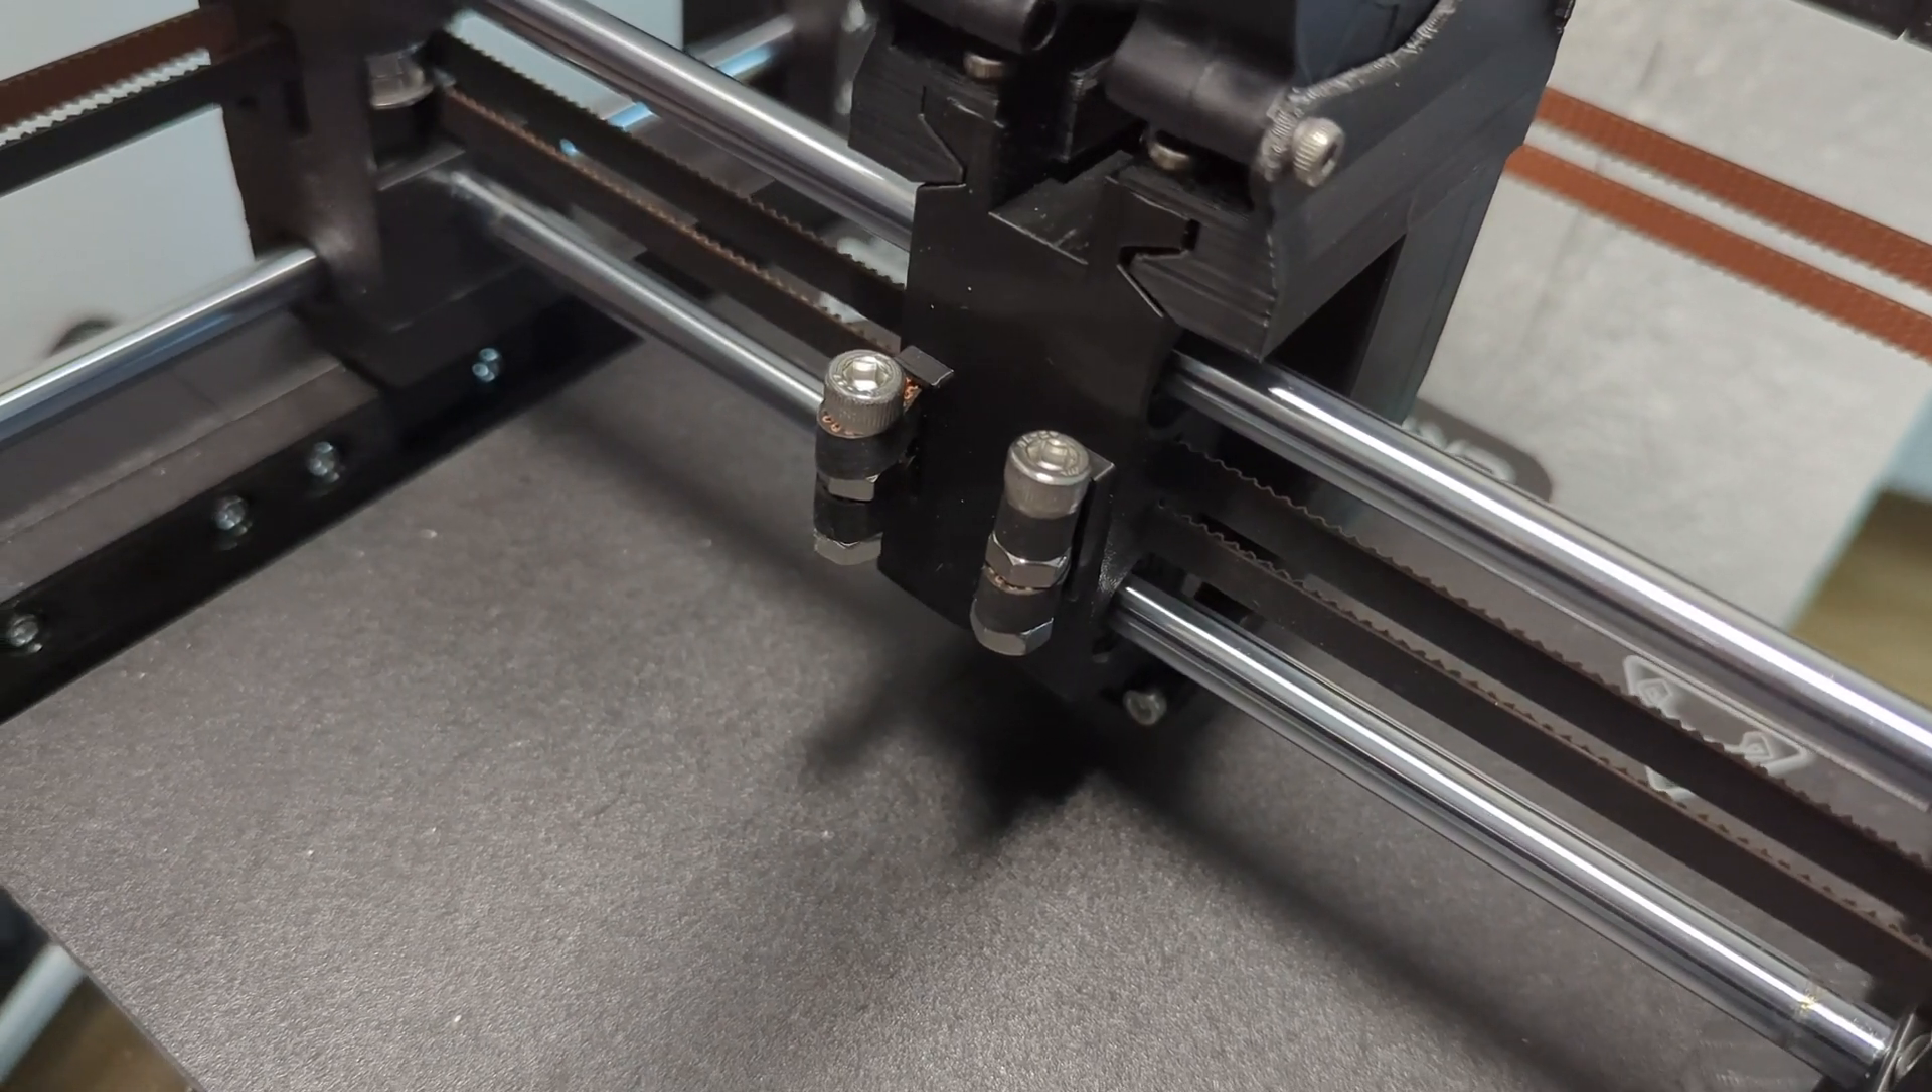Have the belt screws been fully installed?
Yes.